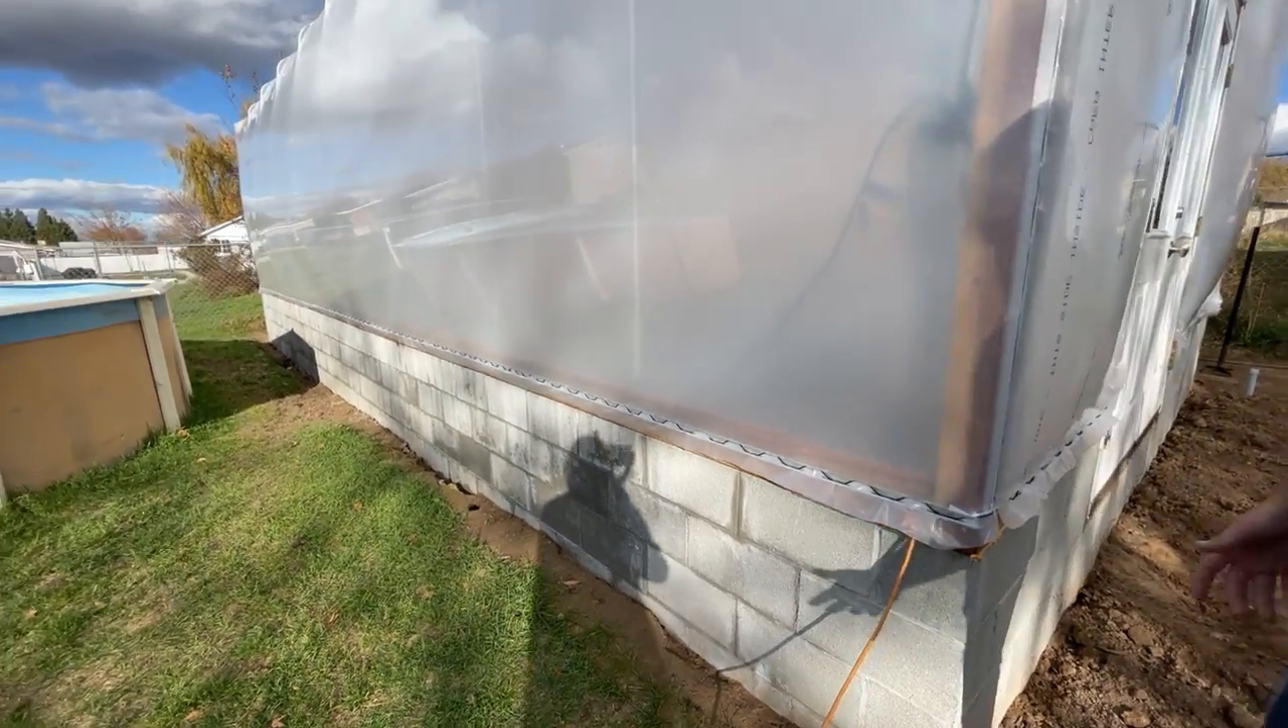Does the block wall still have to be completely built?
No.